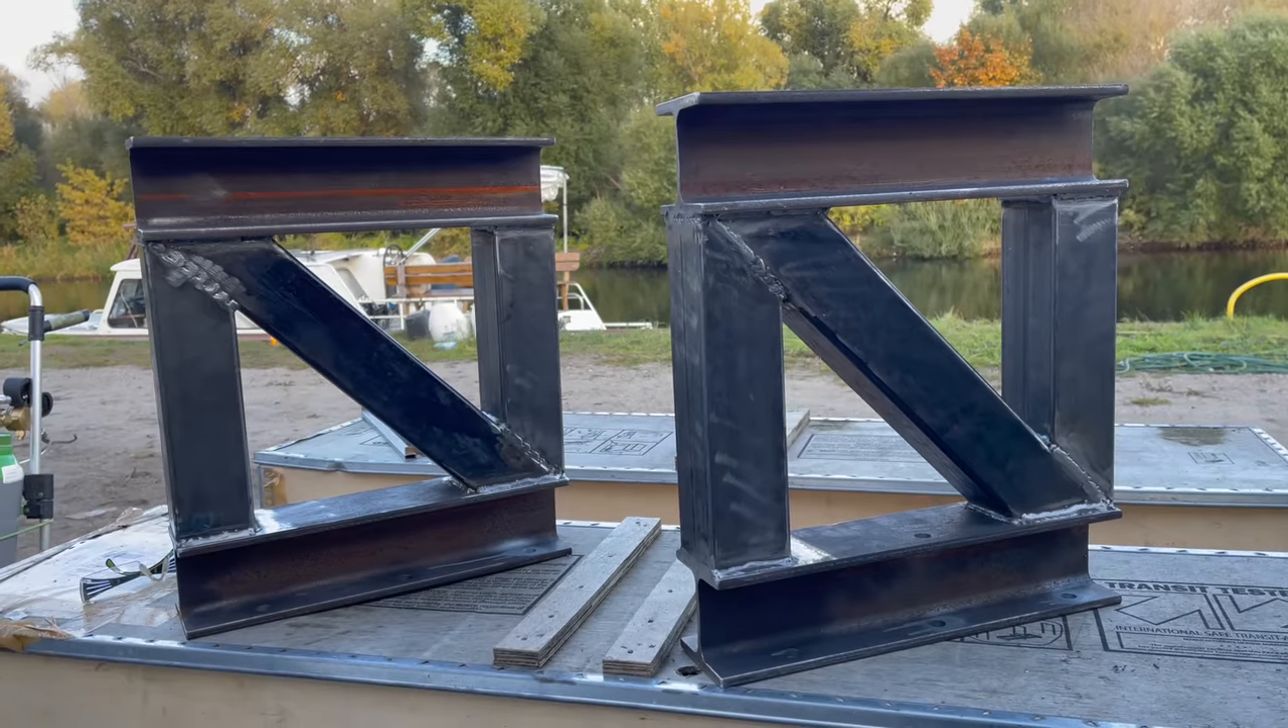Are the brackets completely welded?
Yes.